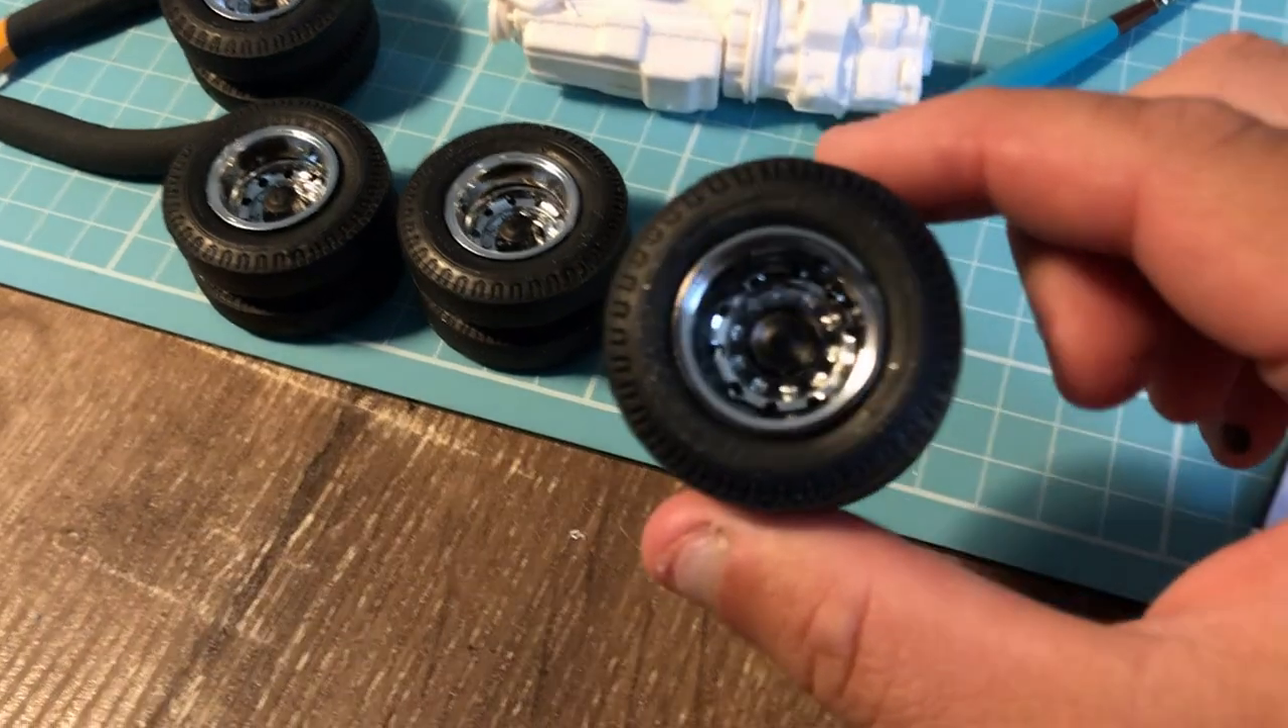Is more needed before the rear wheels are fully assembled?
No.